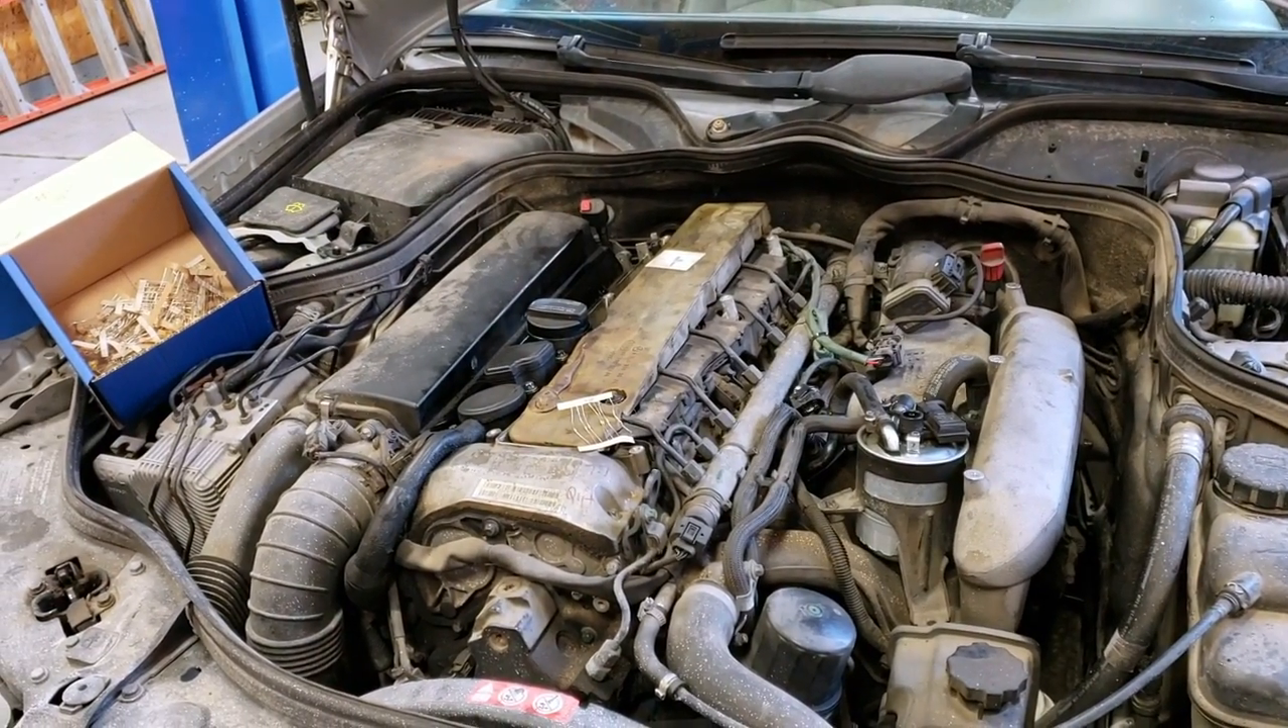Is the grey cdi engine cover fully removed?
Yes.